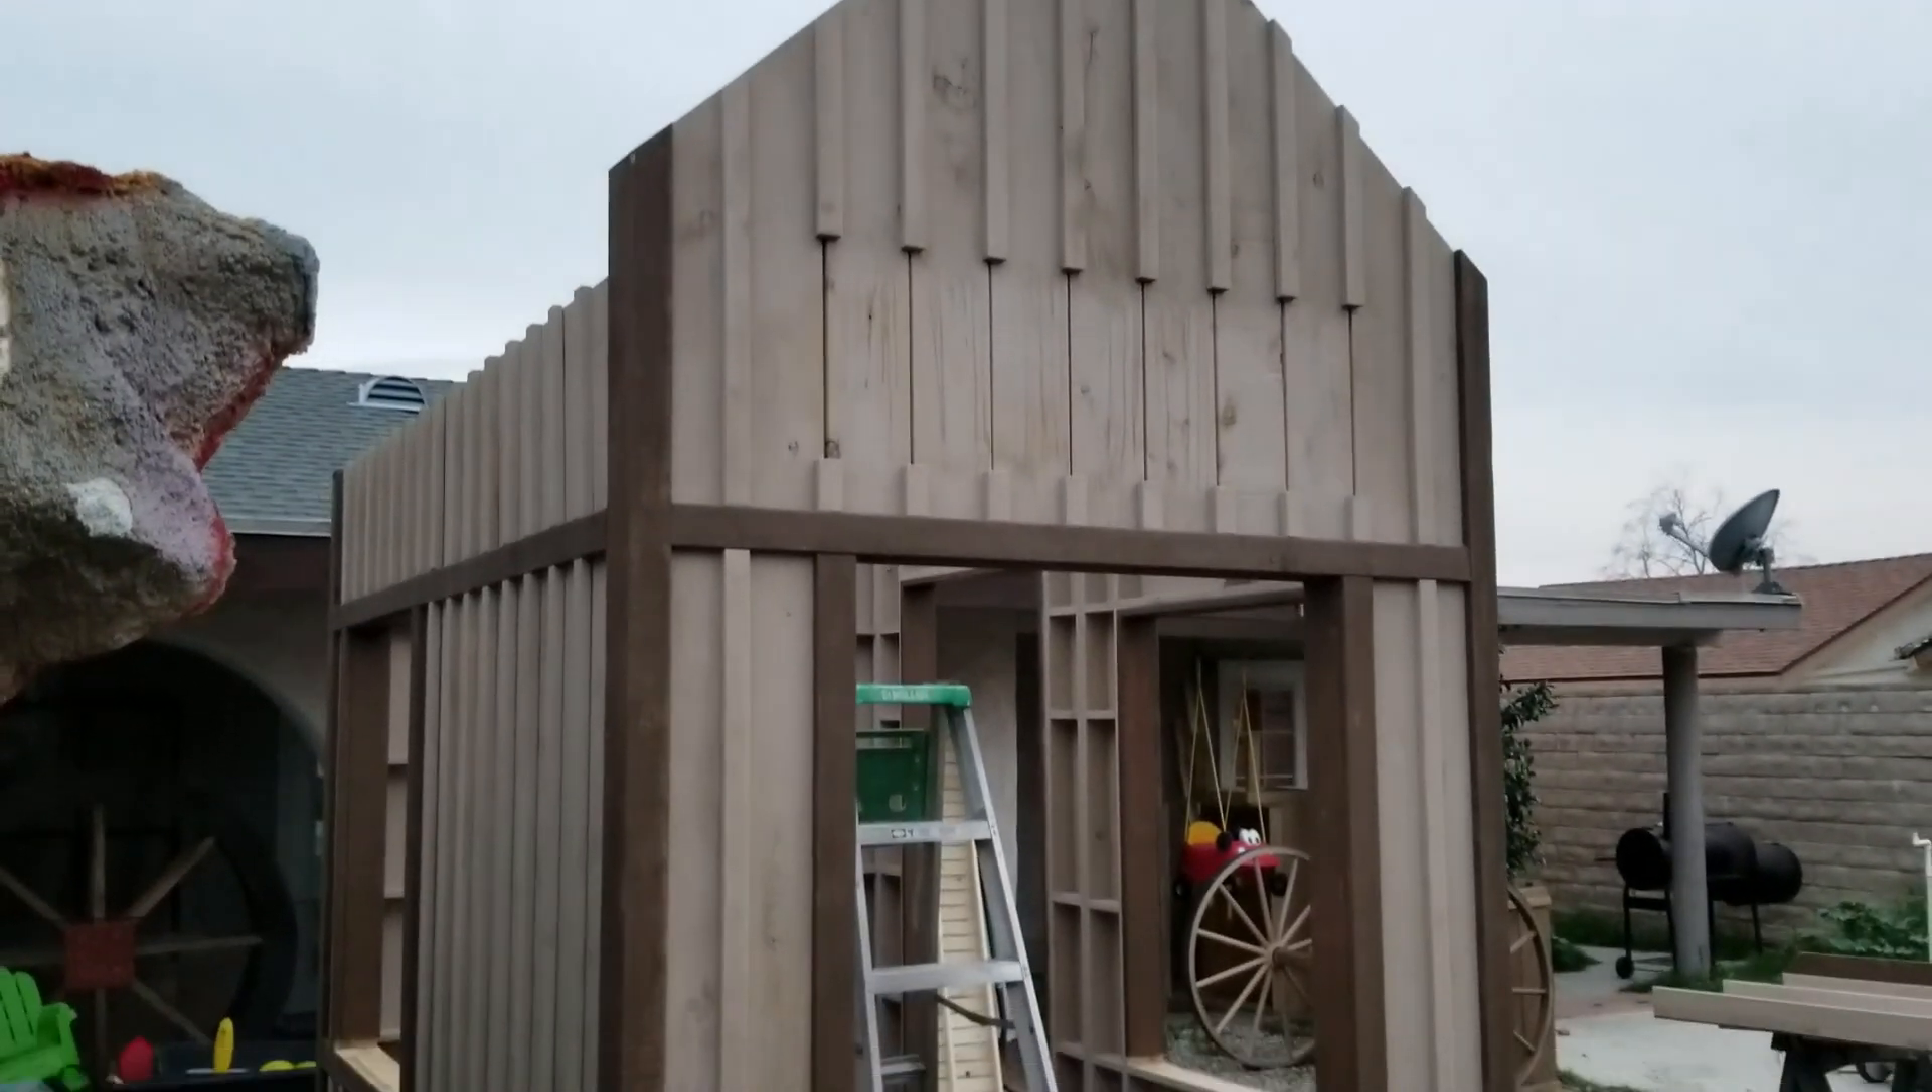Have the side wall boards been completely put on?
Yes.